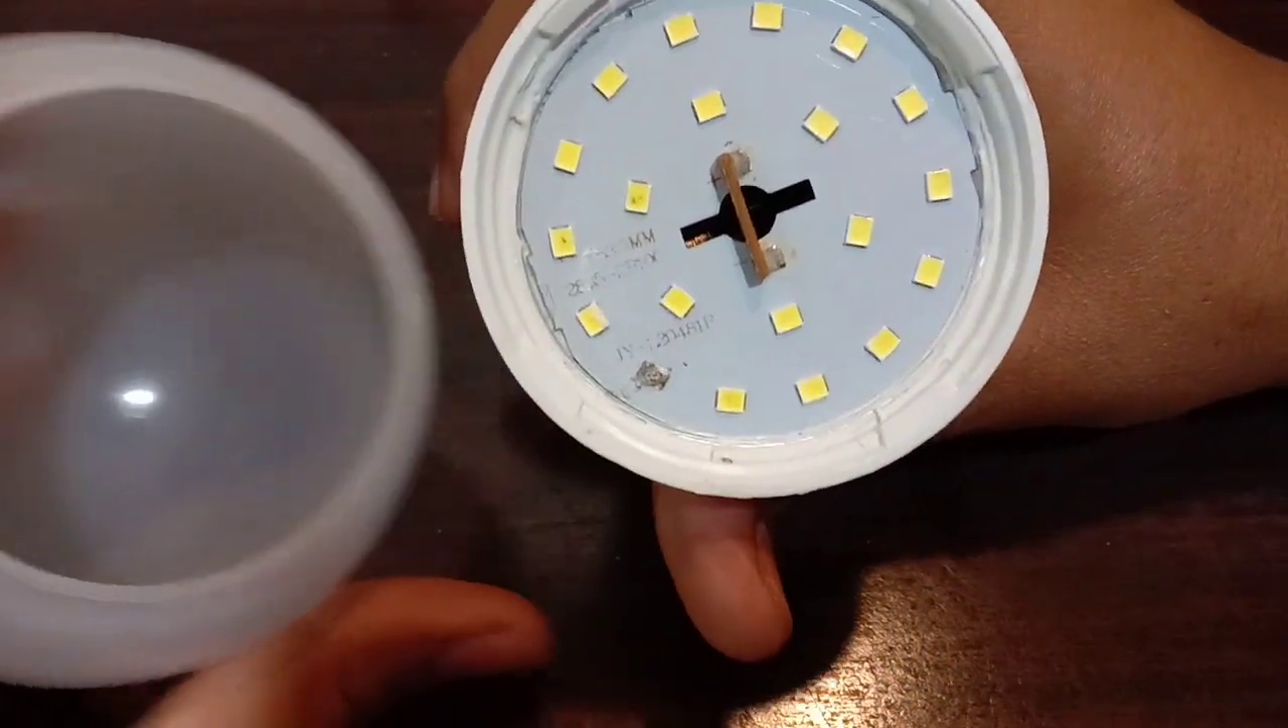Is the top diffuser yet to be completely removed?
No.